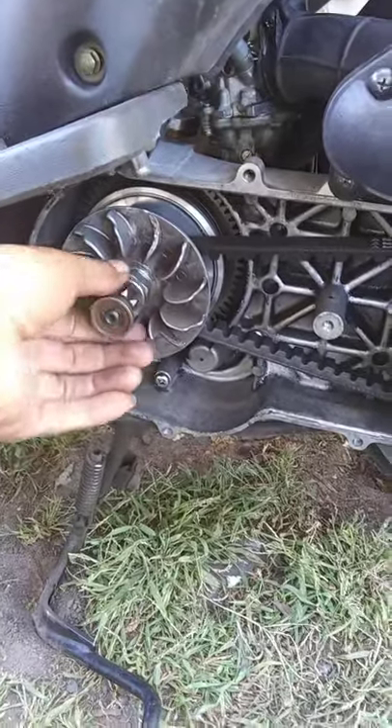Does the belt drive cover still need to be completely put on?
Yes.